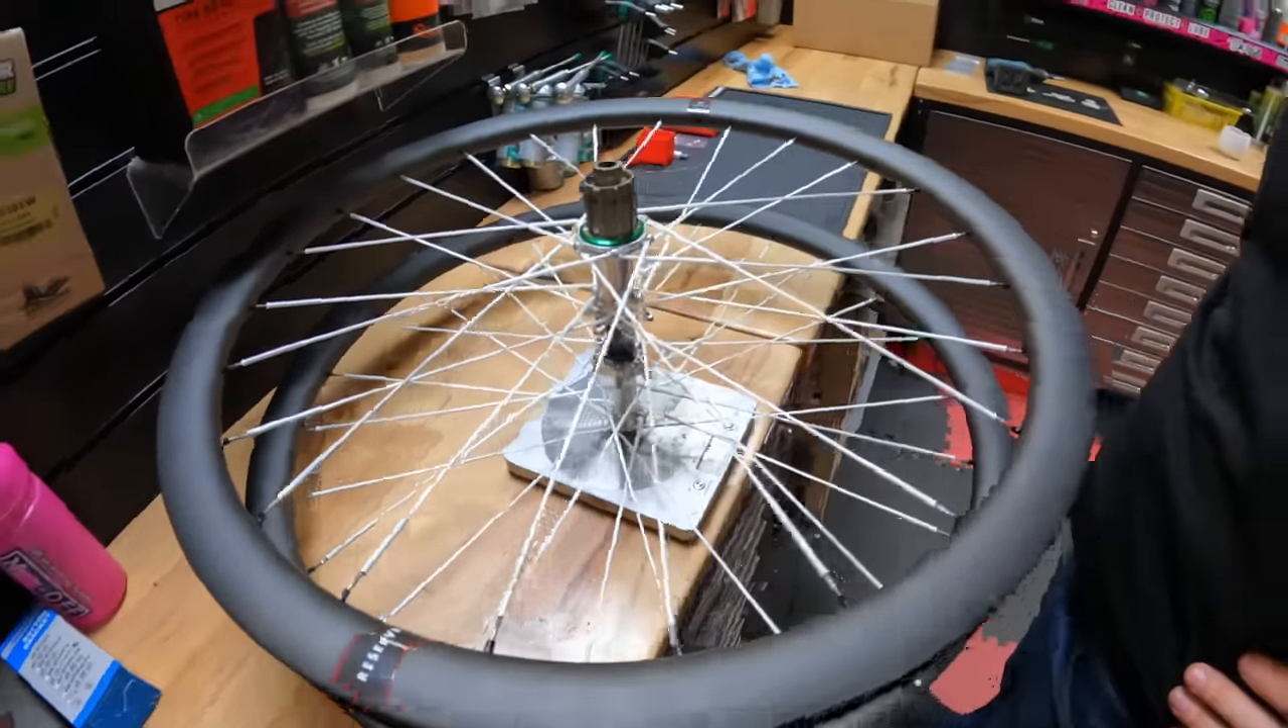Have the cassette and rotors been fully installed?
No.